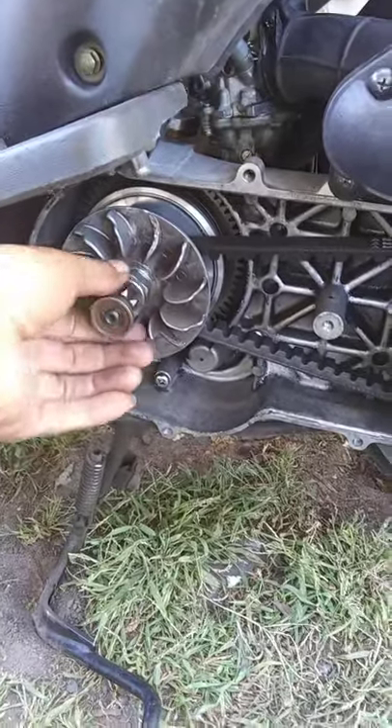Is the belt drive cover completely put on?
No.